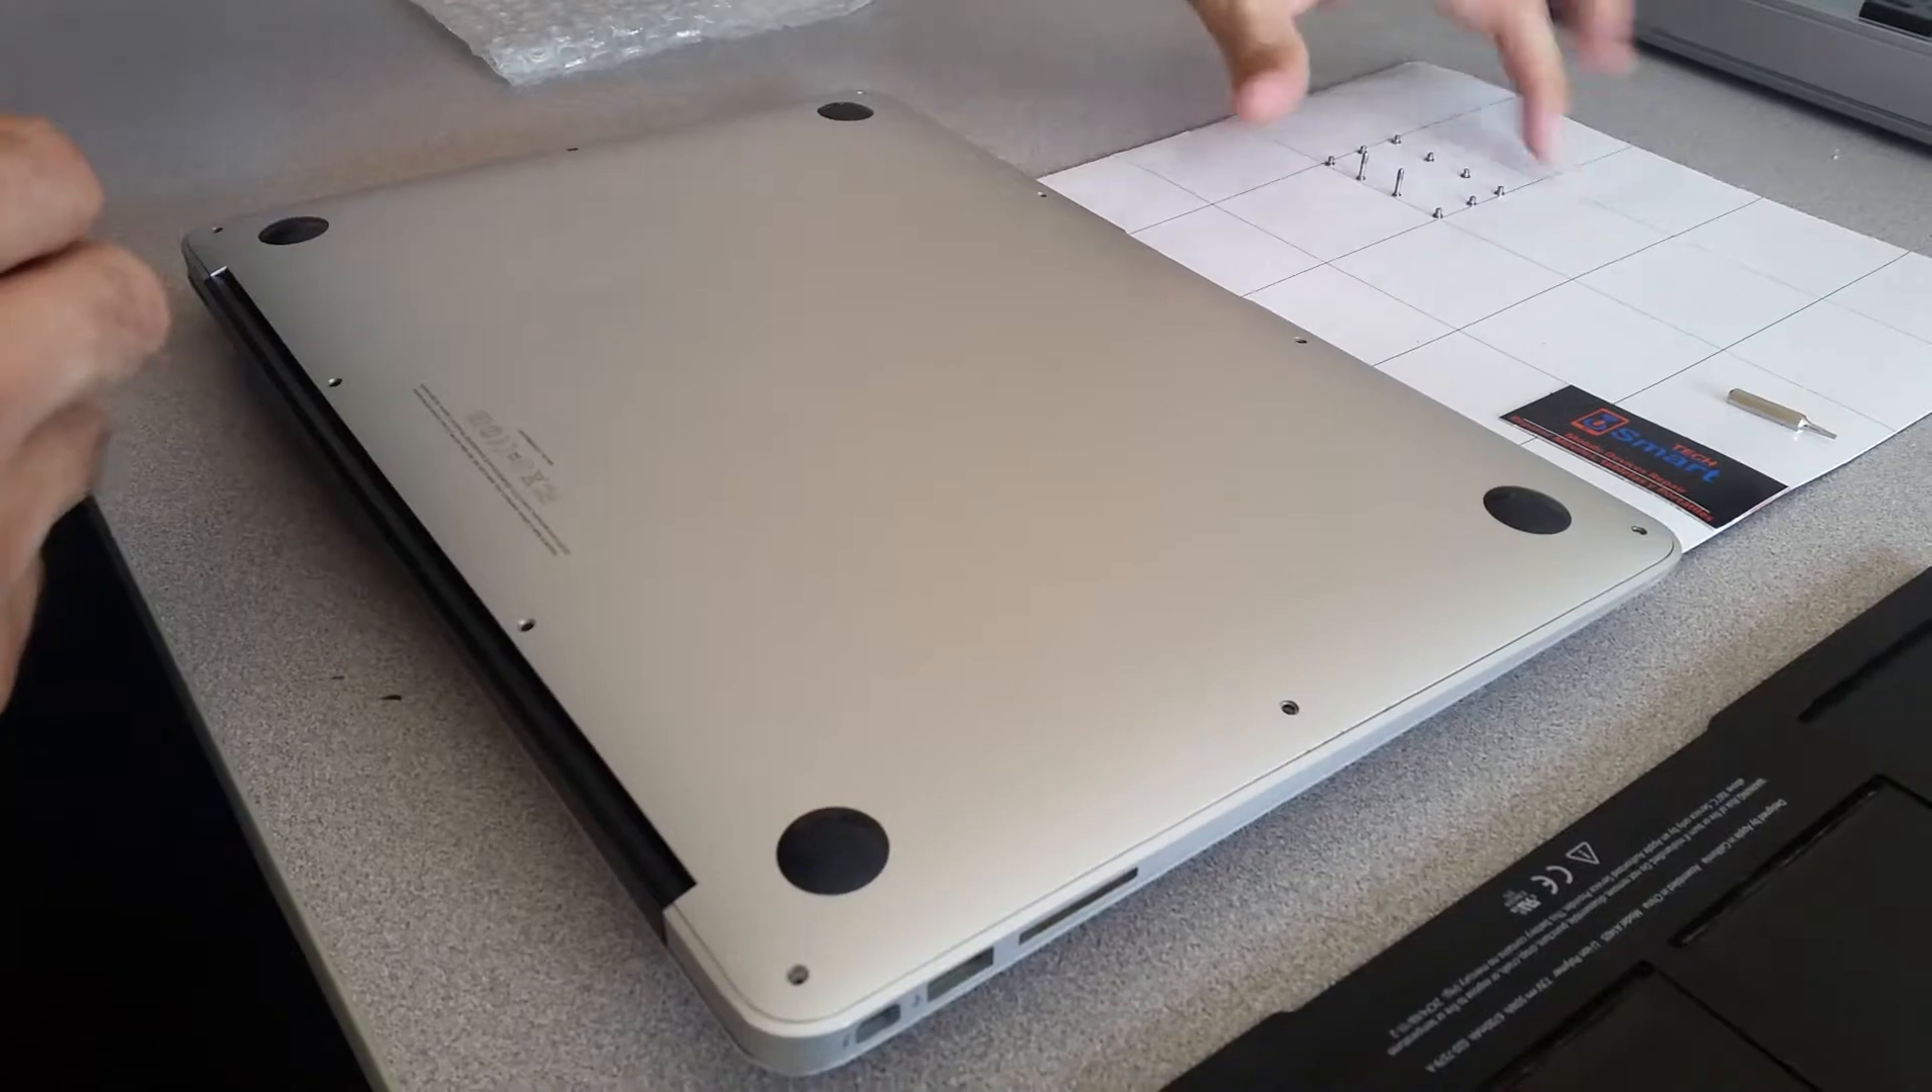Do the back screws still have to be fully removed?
No.